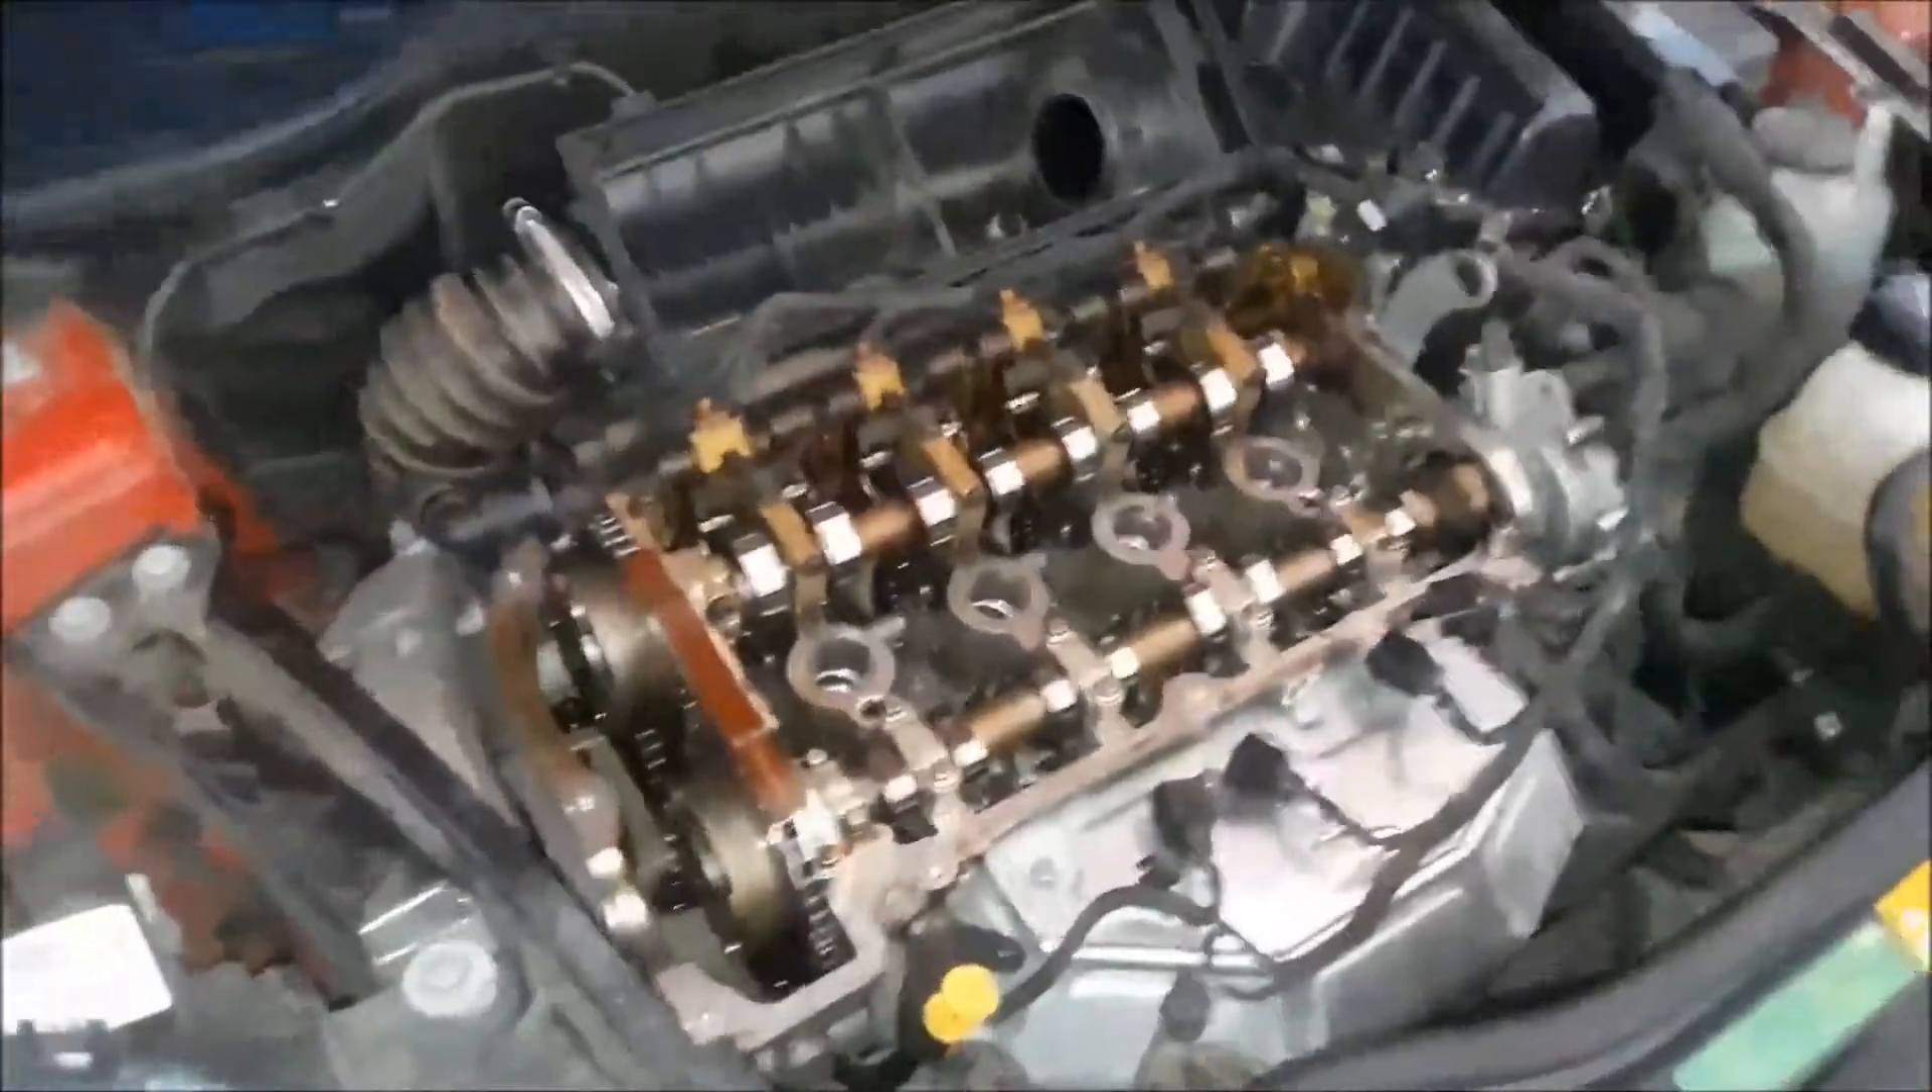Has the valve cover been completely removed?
Yes.